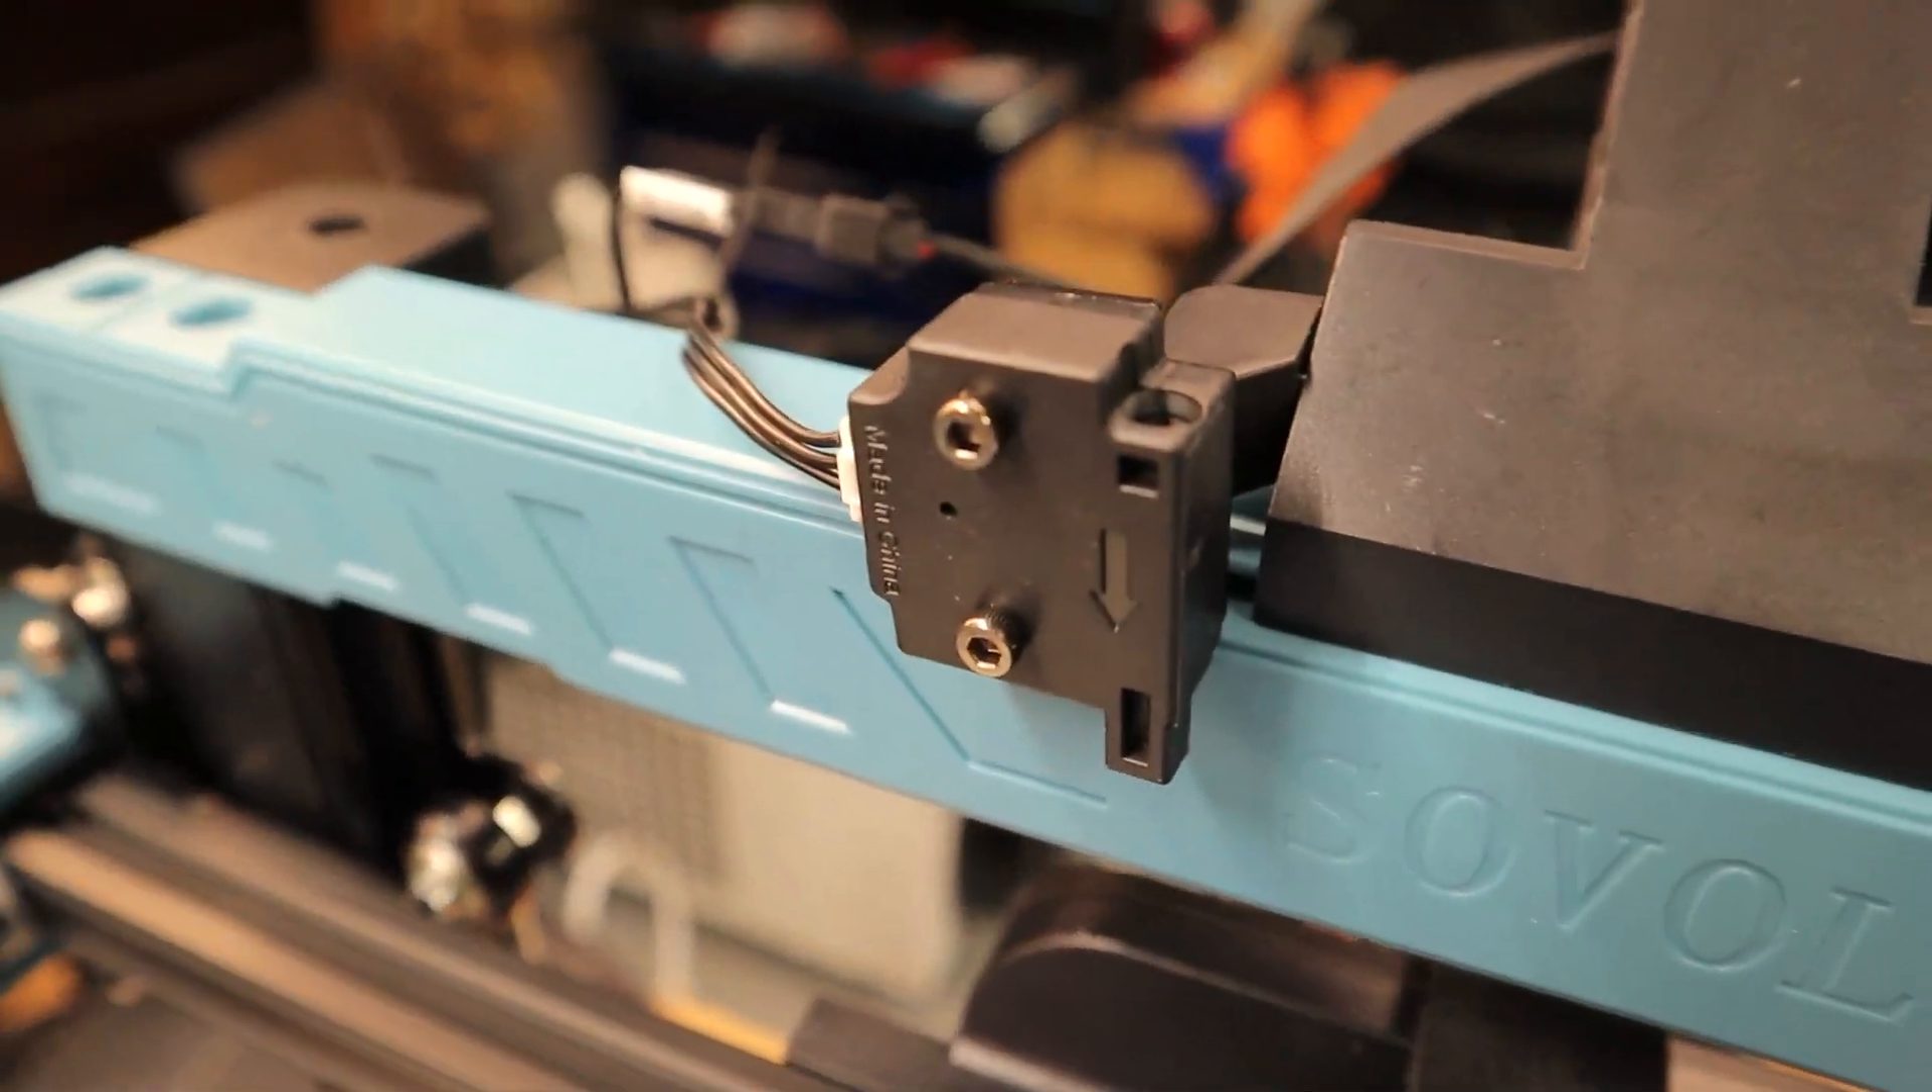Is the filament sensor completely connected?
Yes.